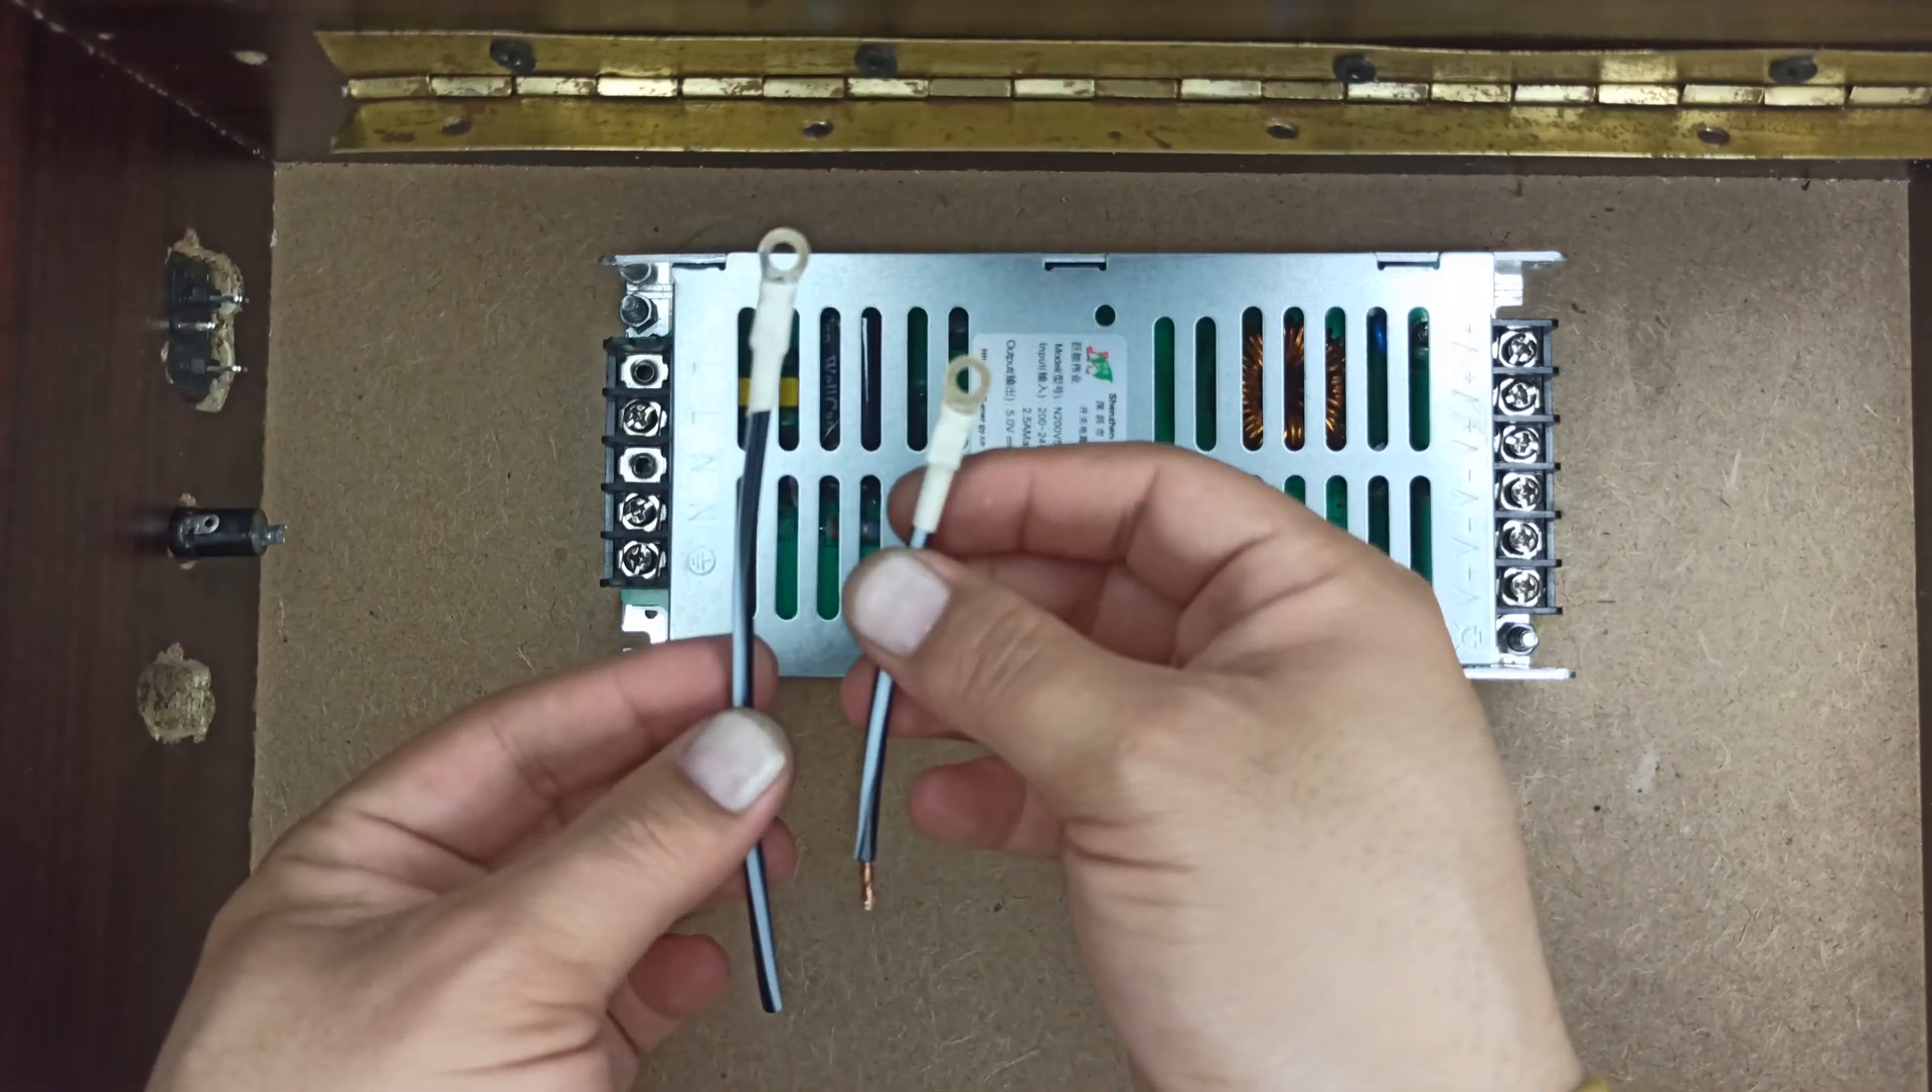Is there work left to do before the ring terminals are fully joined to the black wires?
No.